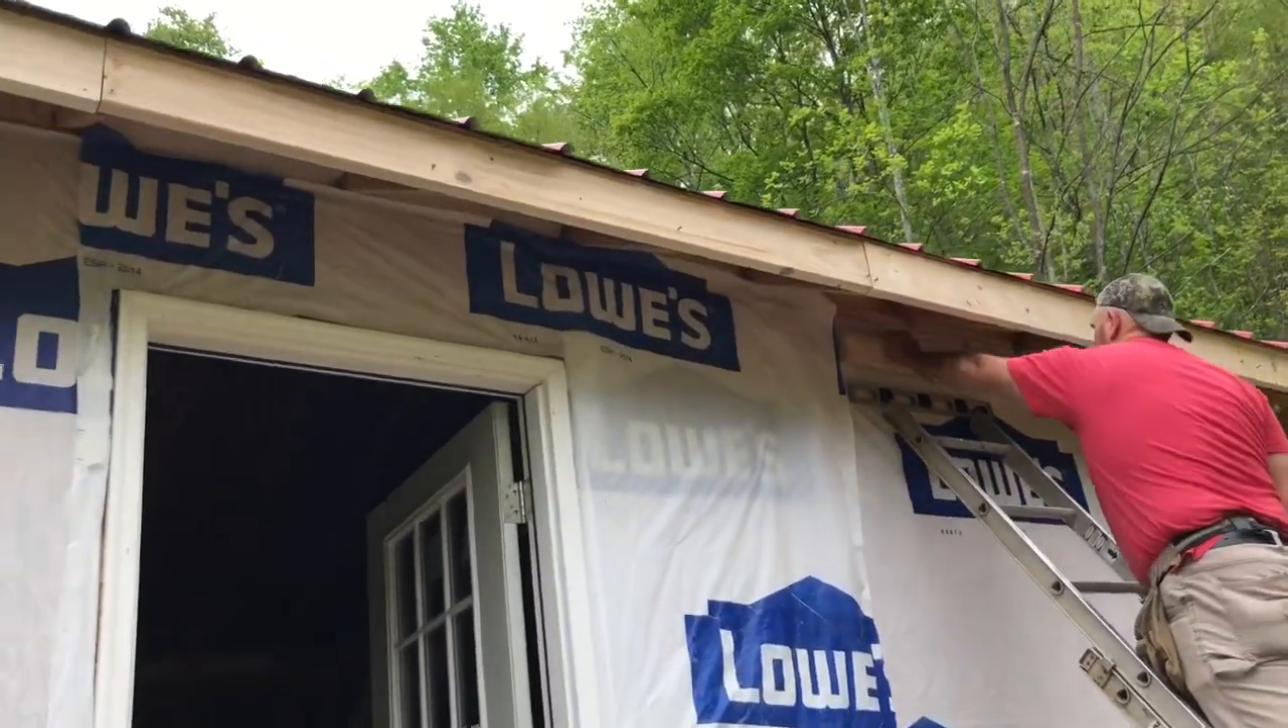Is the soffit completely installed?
No.